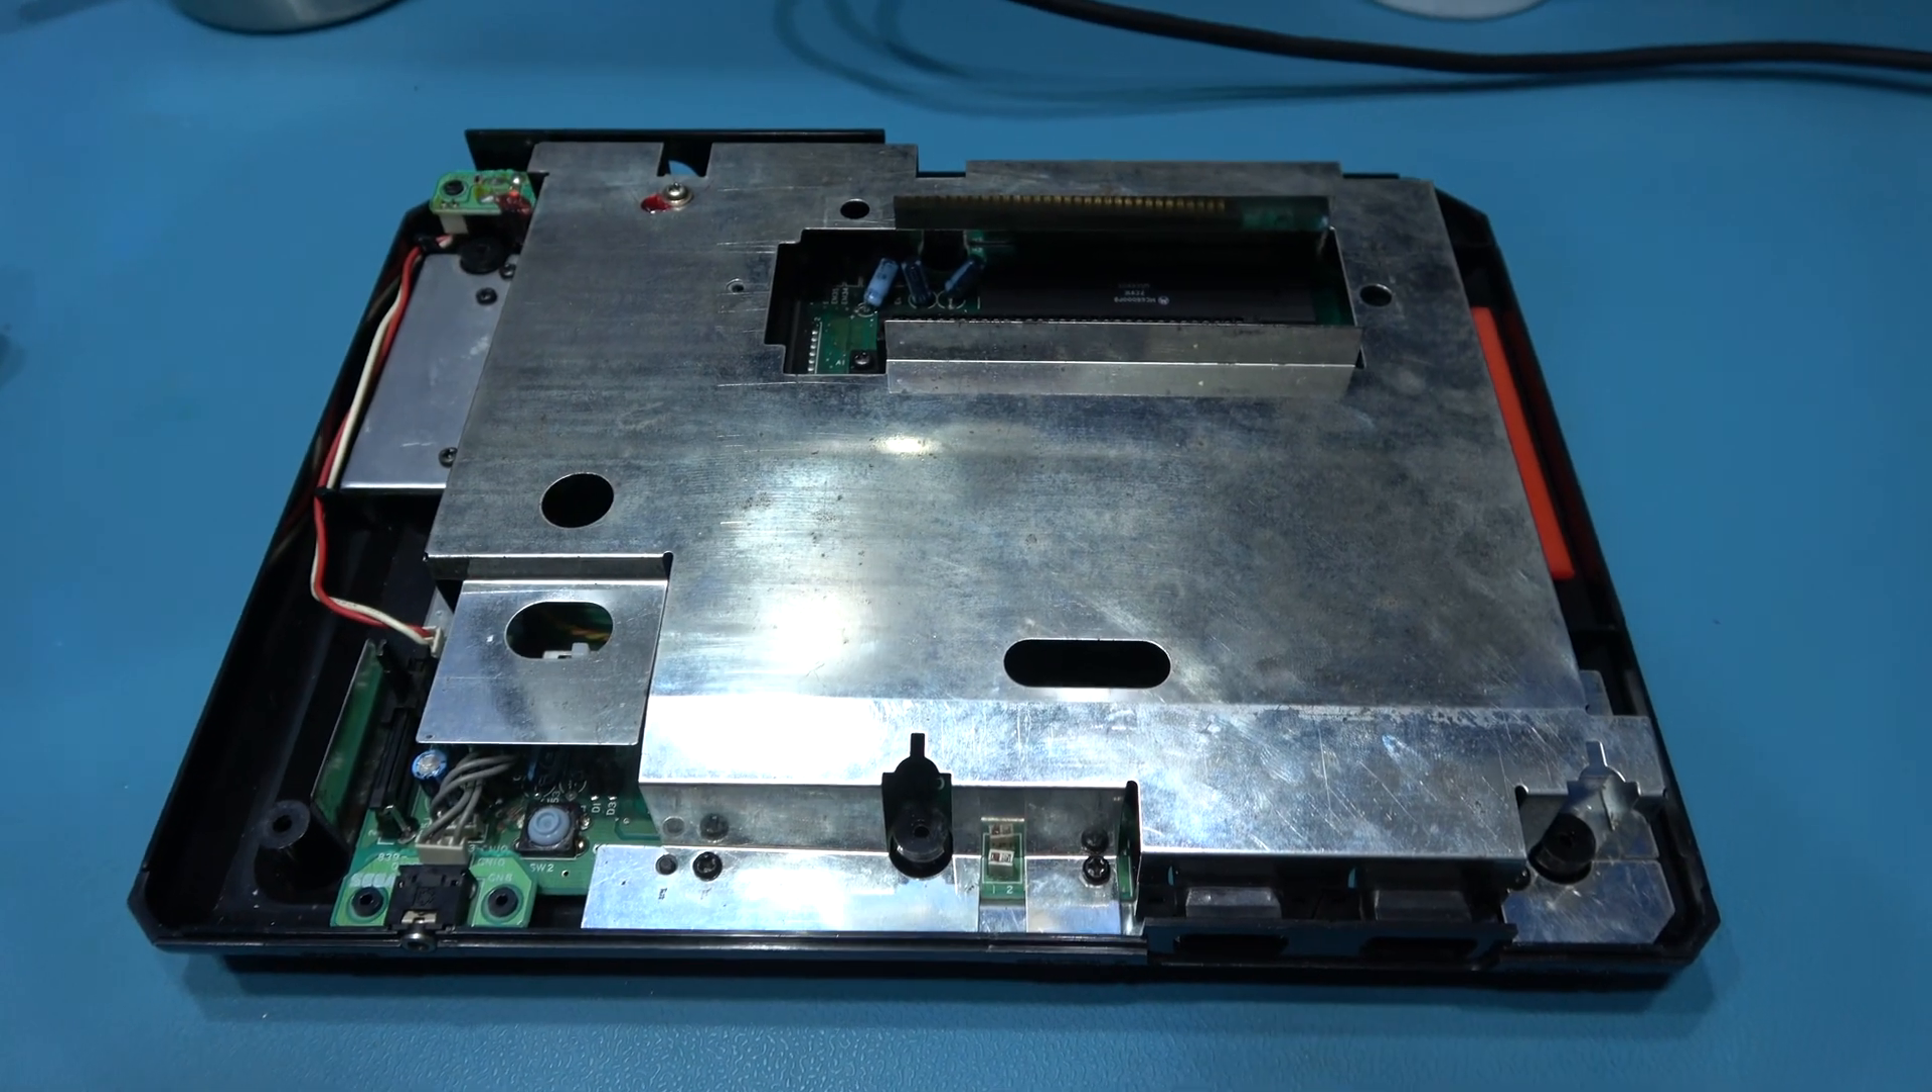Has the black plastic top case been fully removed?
Yes.